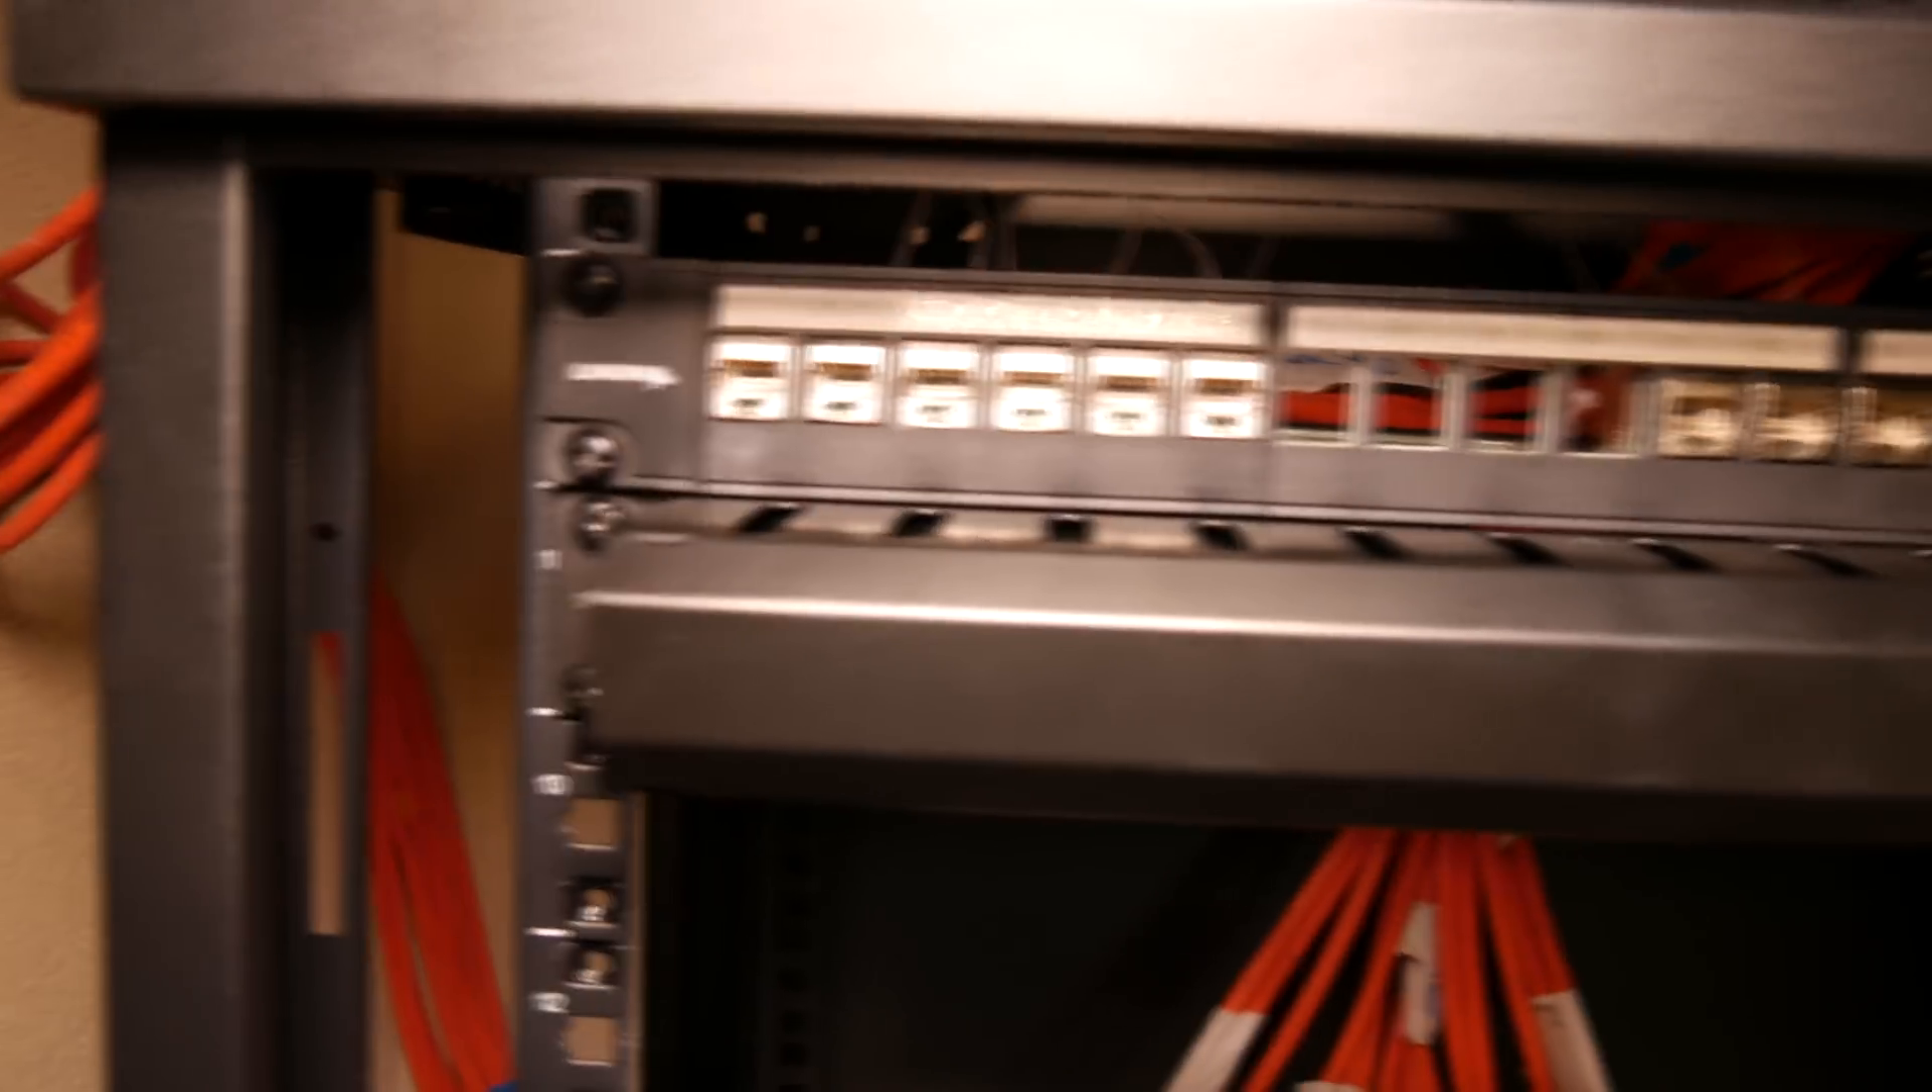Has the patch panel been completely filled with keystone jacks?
No.